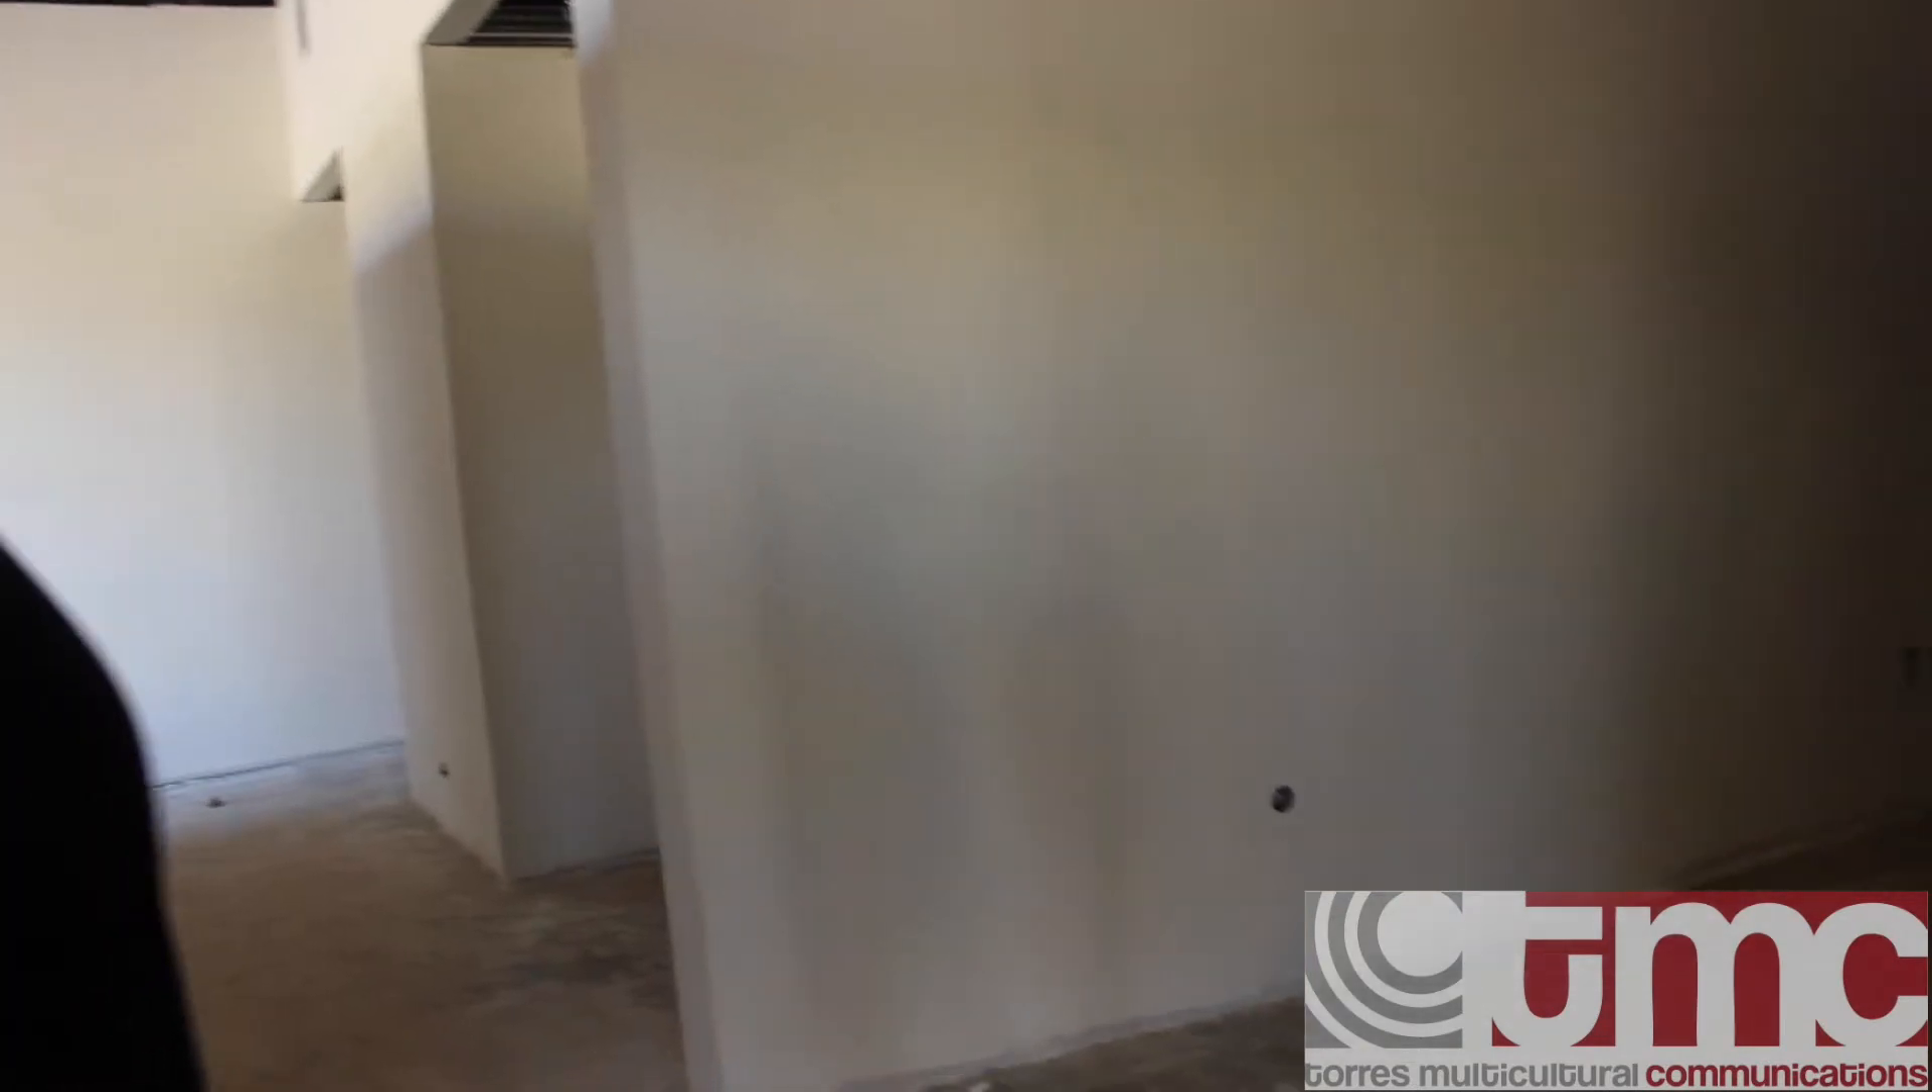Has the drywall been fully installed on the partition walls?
Yes.